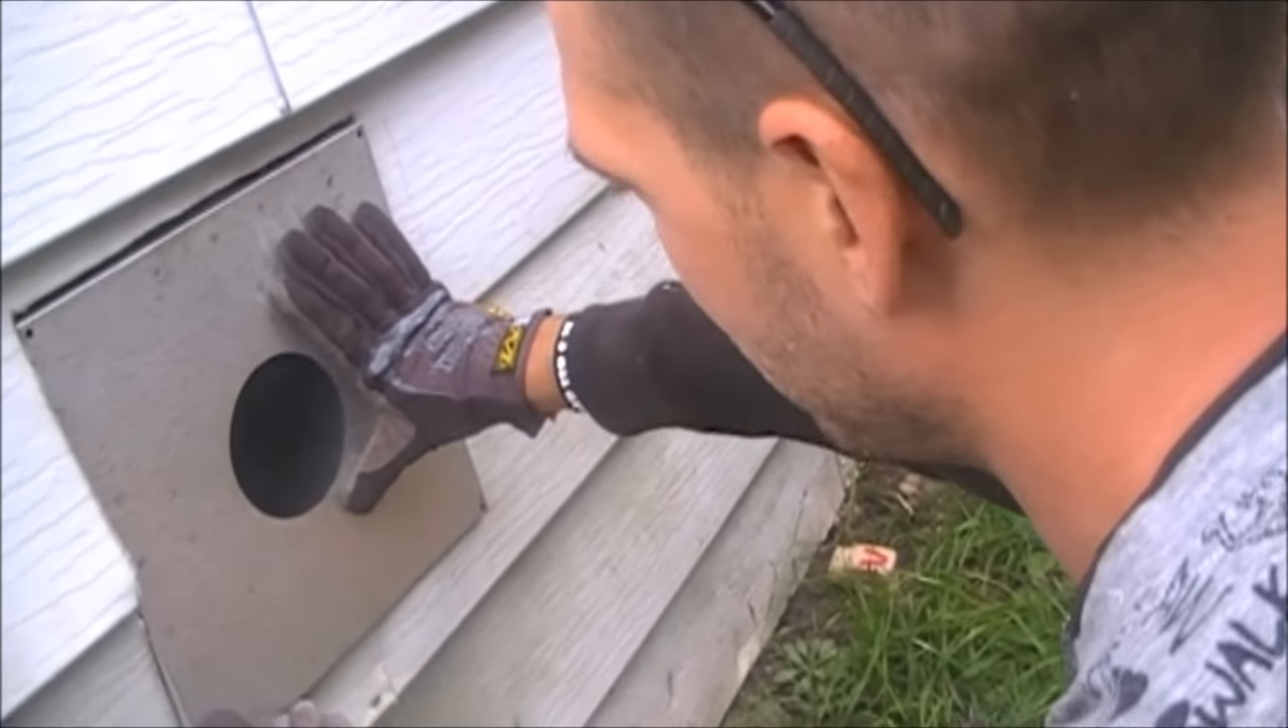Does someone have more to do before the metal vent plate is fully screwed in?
Yes.